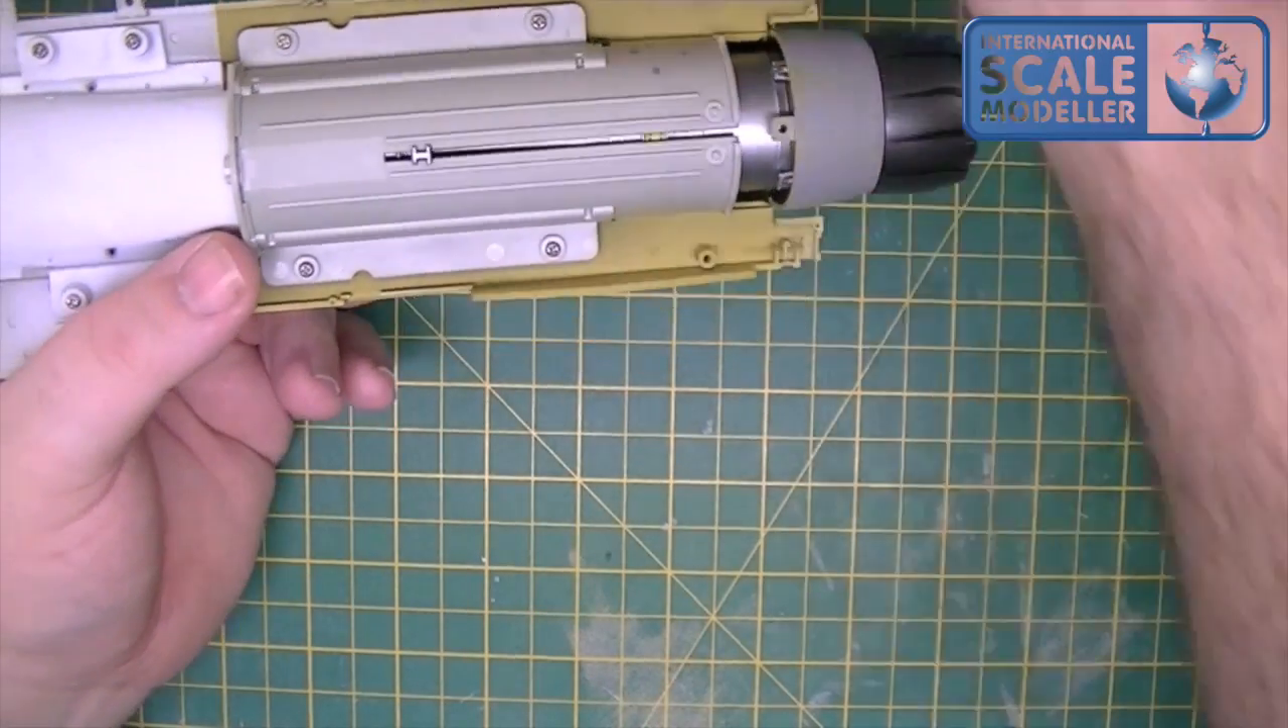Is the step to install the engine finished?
Yes.